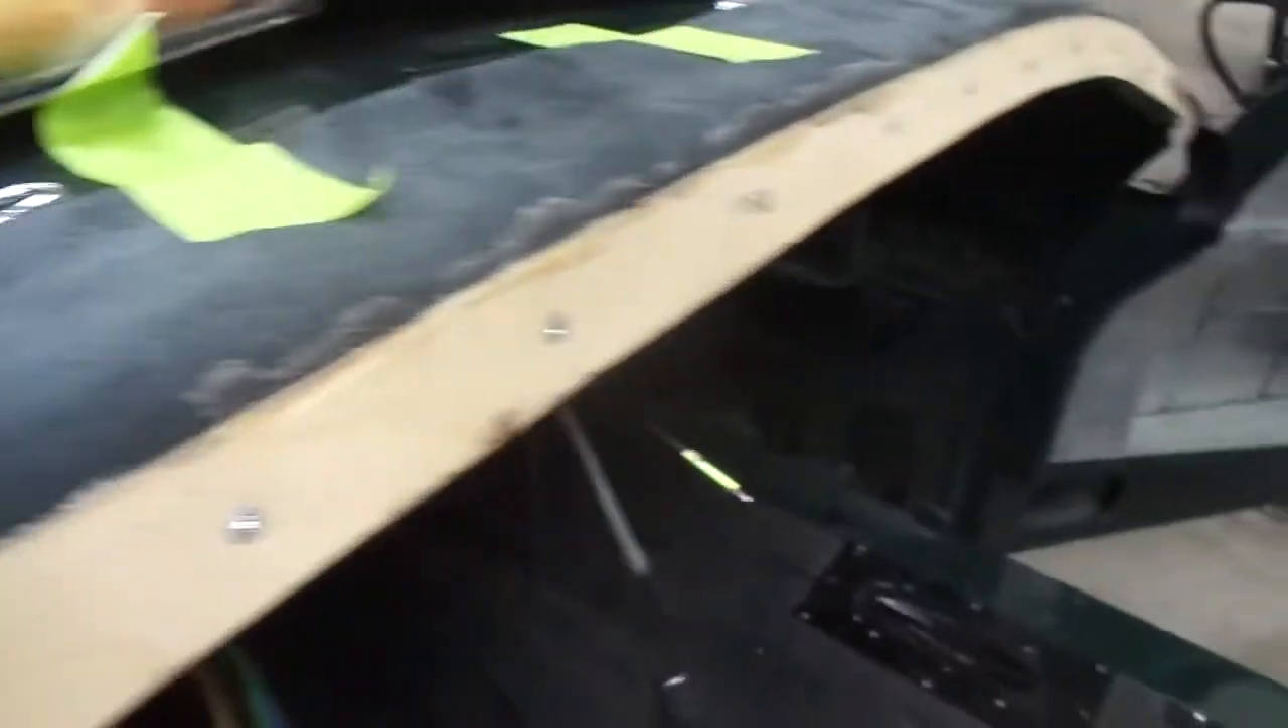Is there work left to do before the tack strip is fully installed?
No.